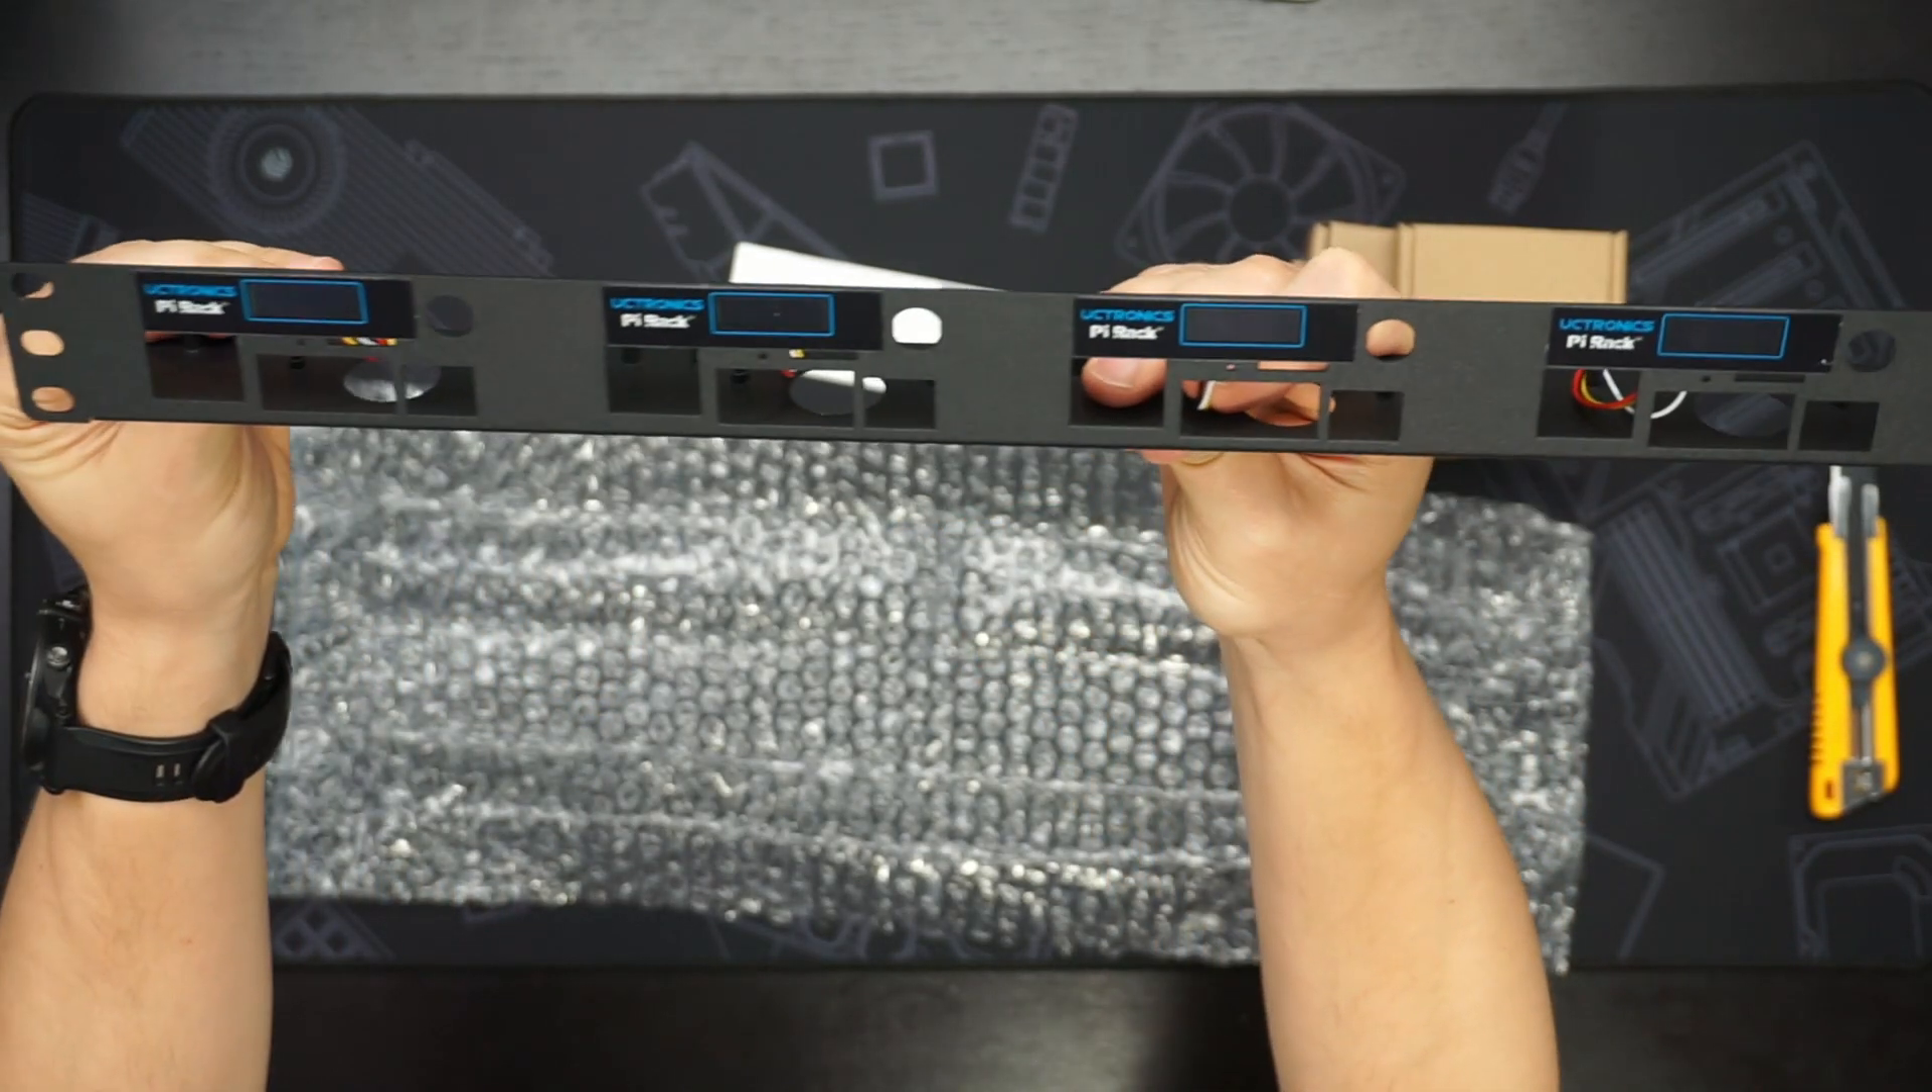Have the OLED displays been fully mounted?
Yes.